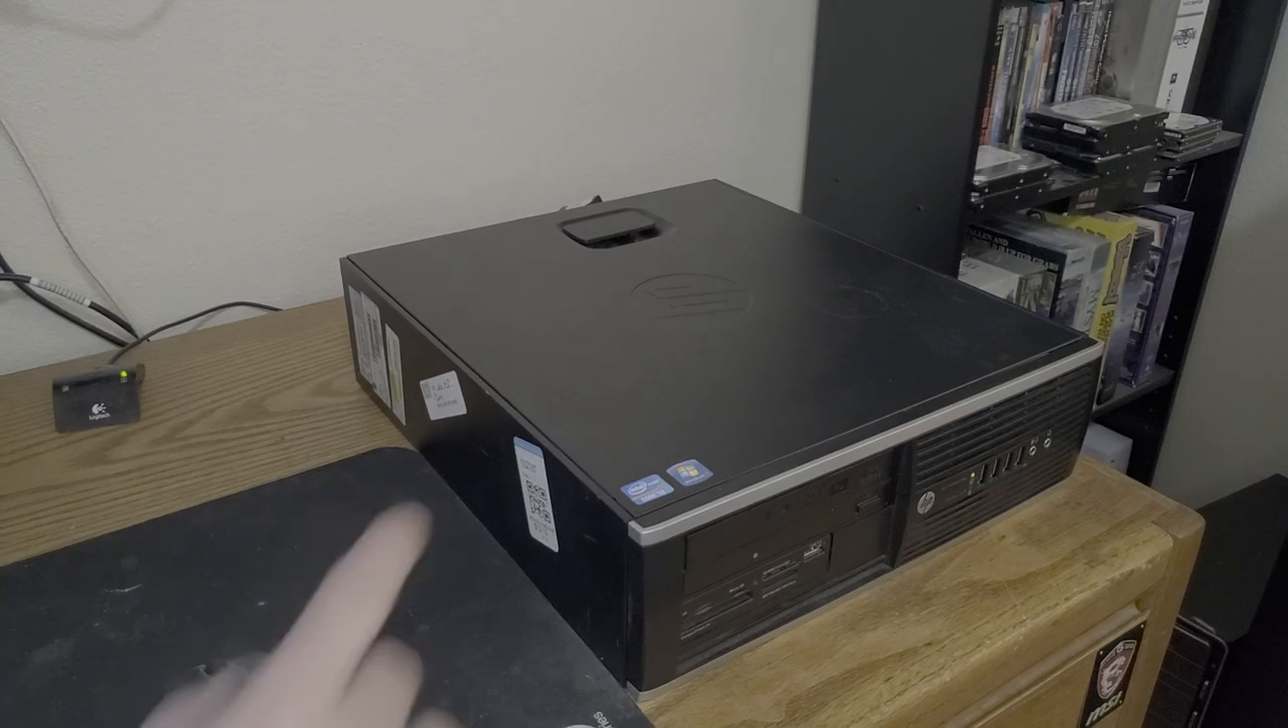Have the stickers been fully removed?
No.